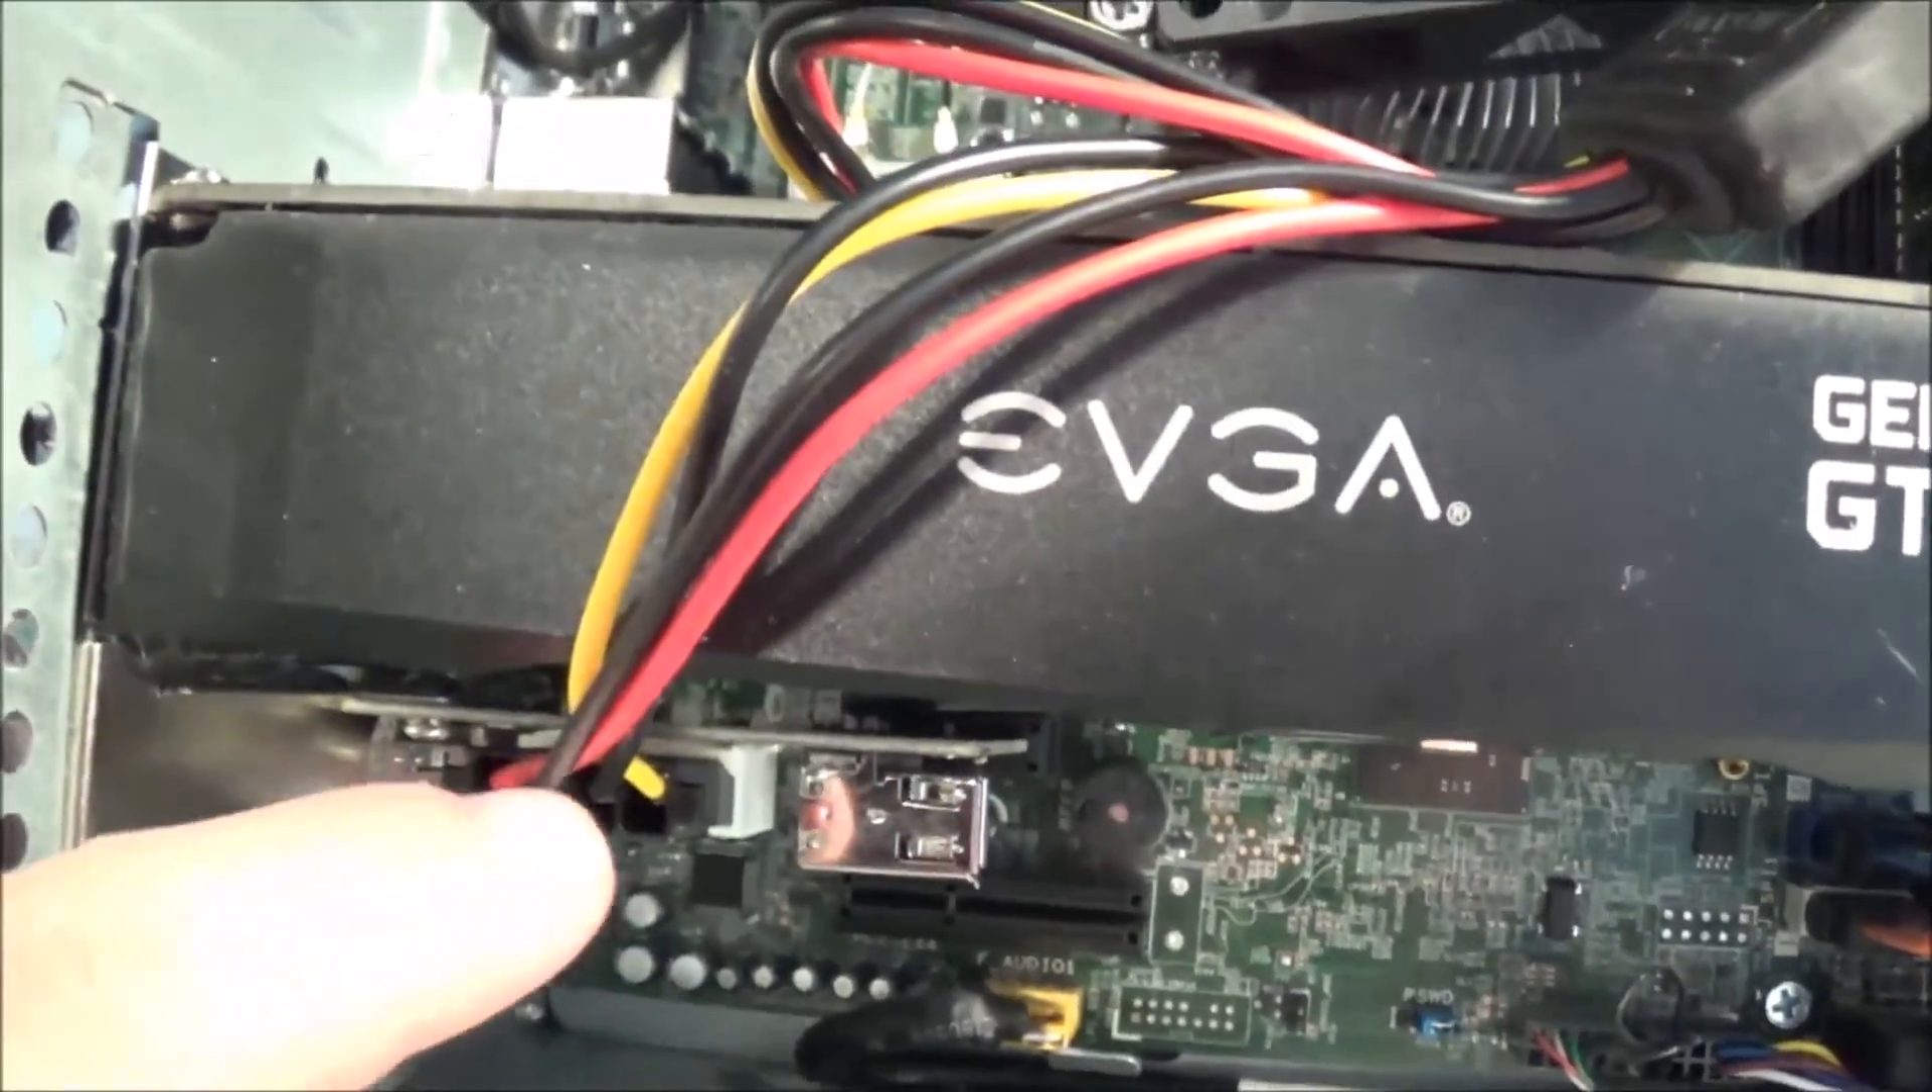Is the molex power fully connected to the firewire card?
Yes.